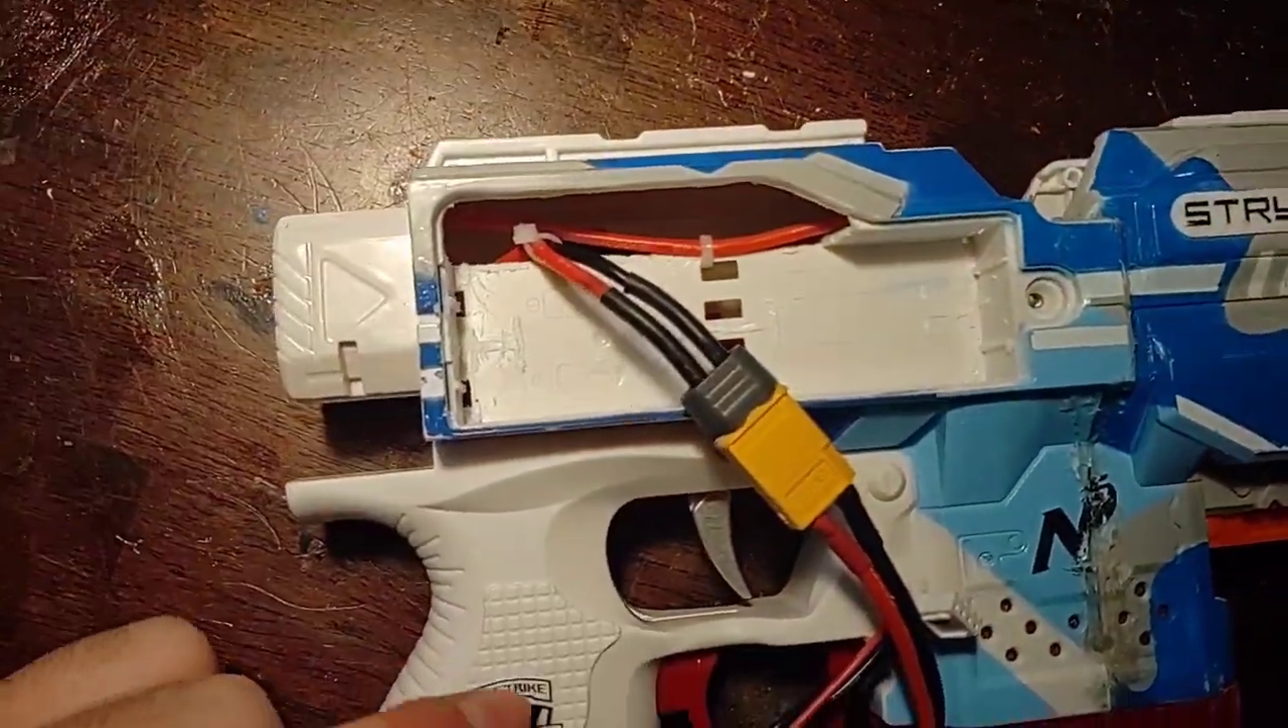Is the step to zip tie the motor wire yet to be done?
No.